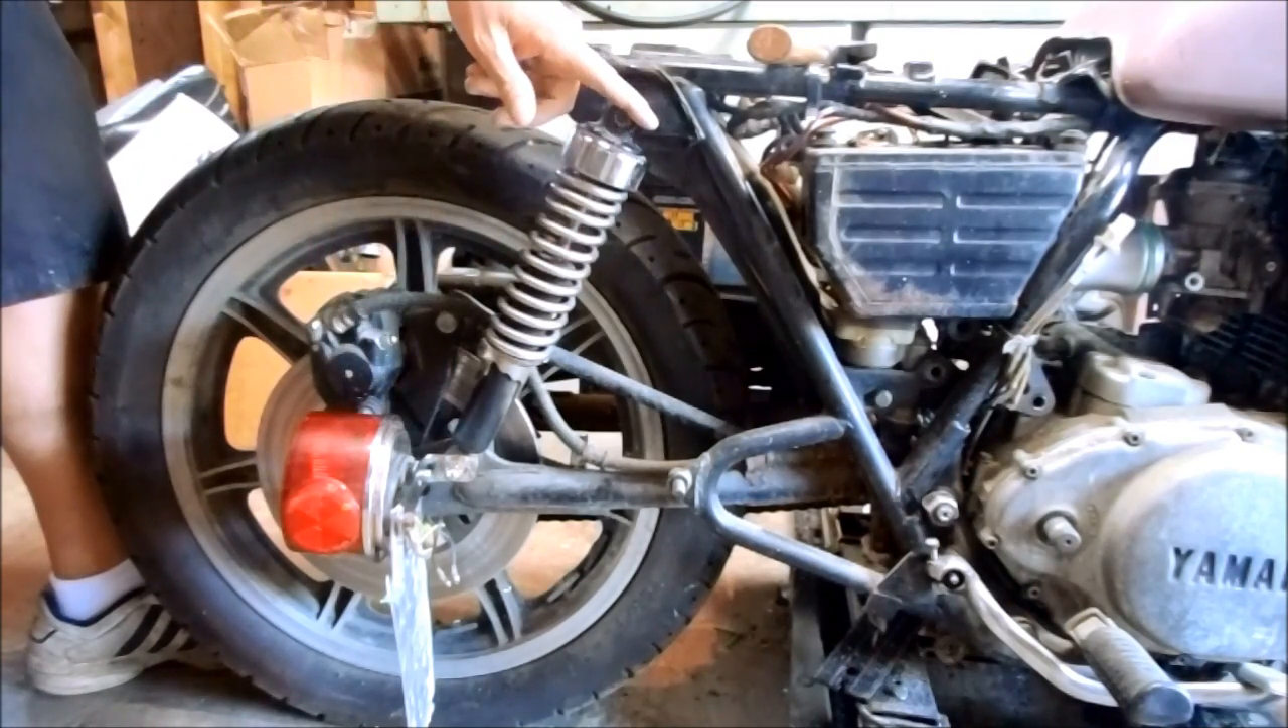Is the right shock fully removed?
No.